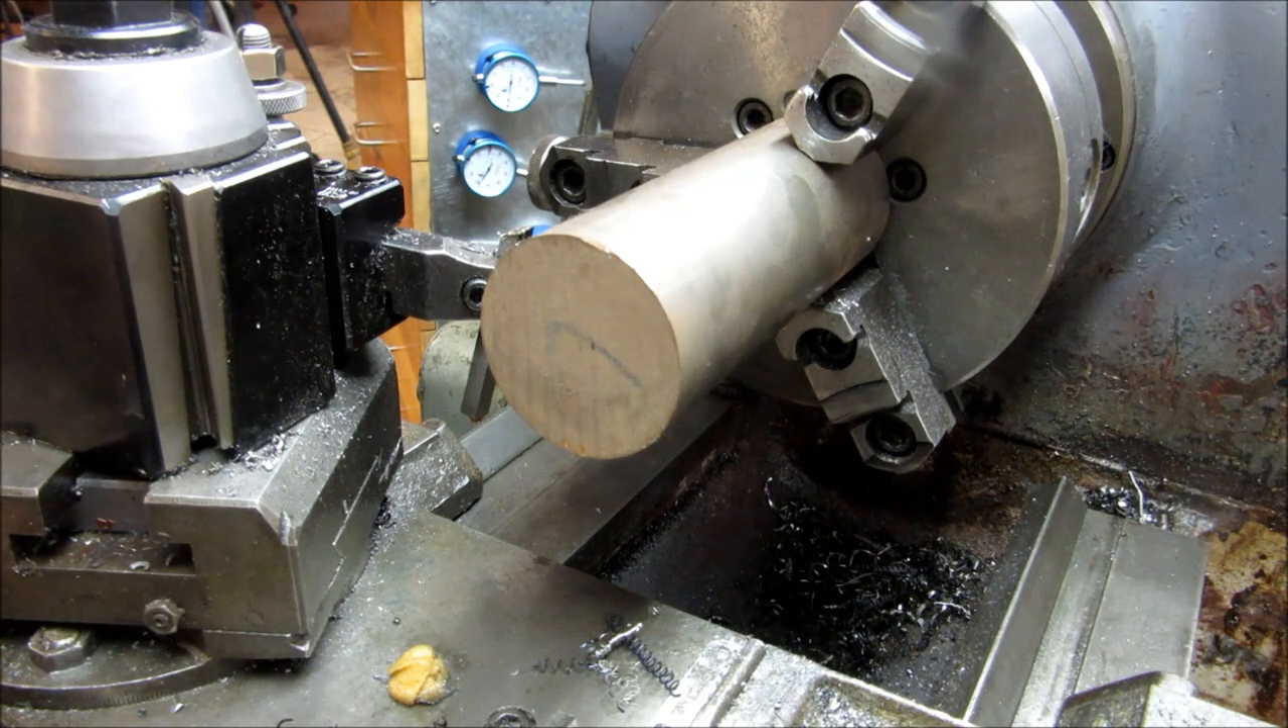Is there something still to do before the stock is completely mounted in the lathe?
No.